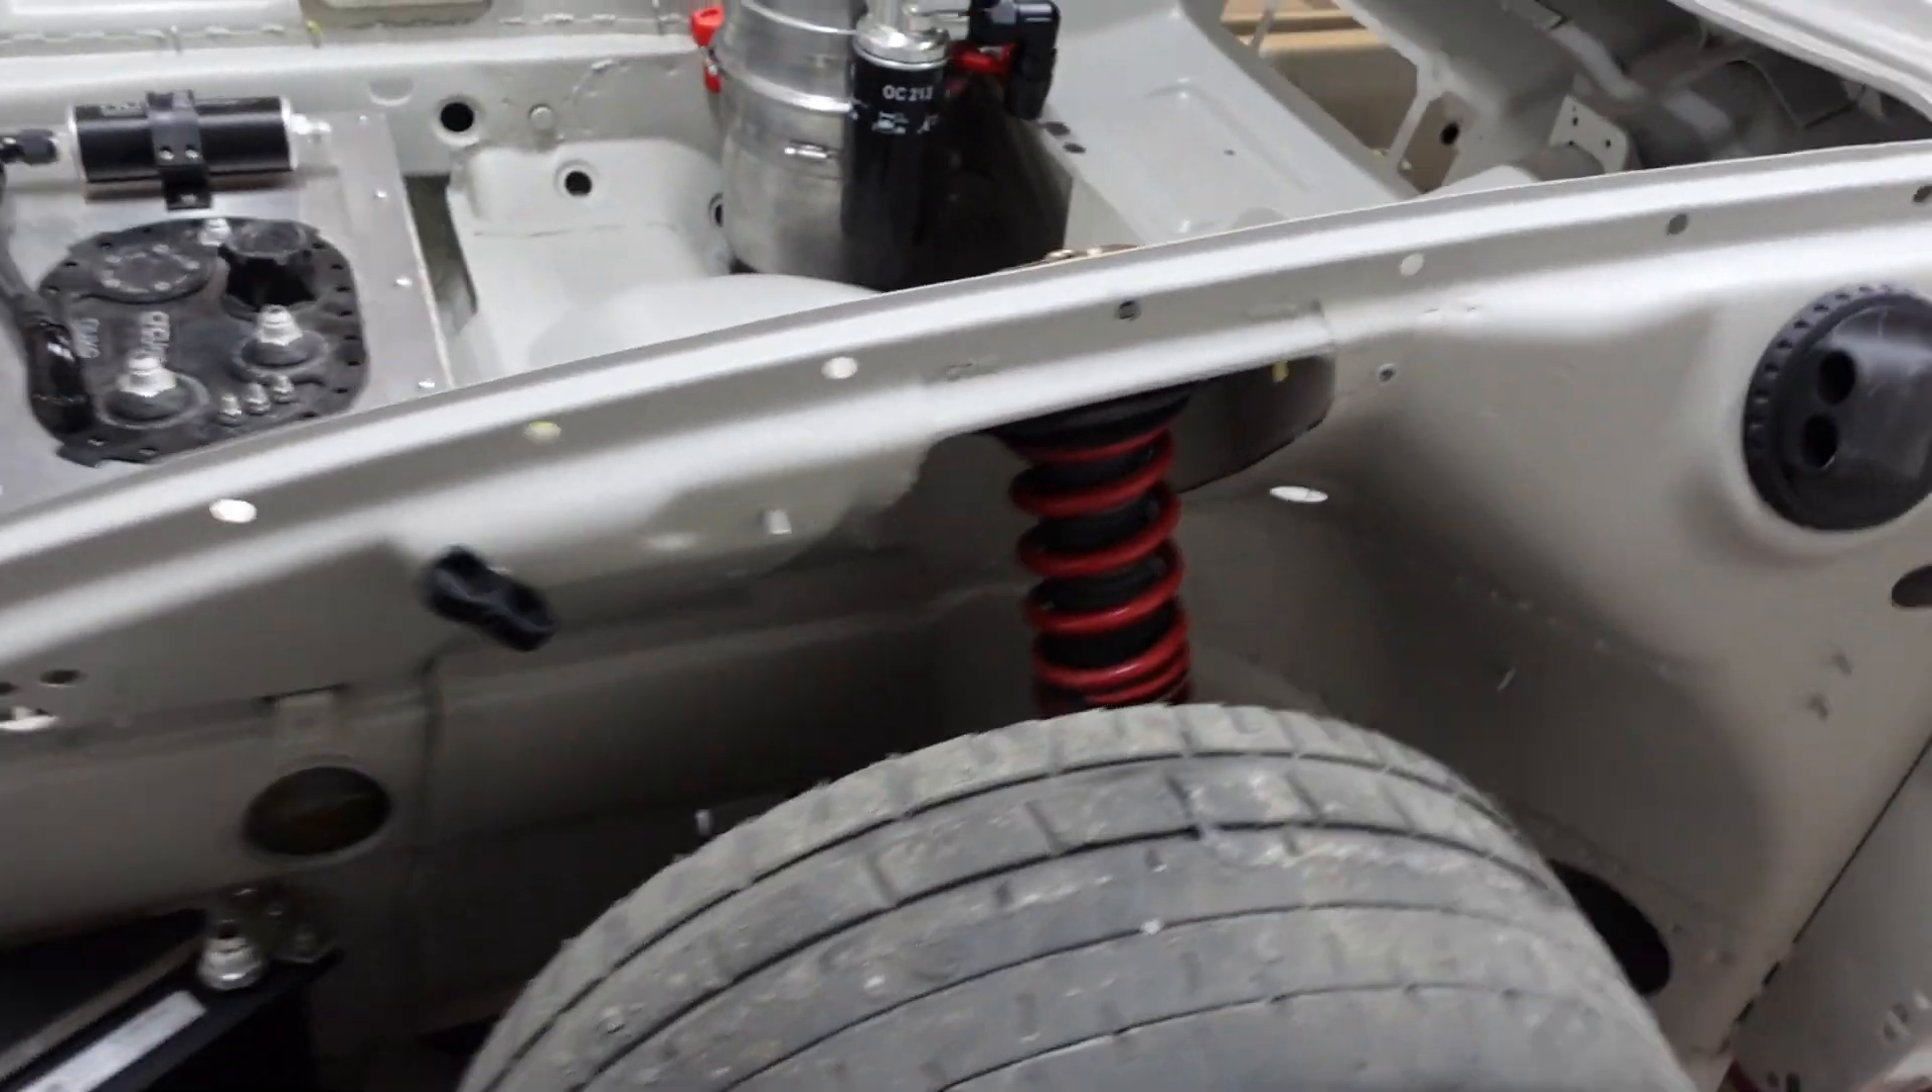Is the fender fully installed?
No.